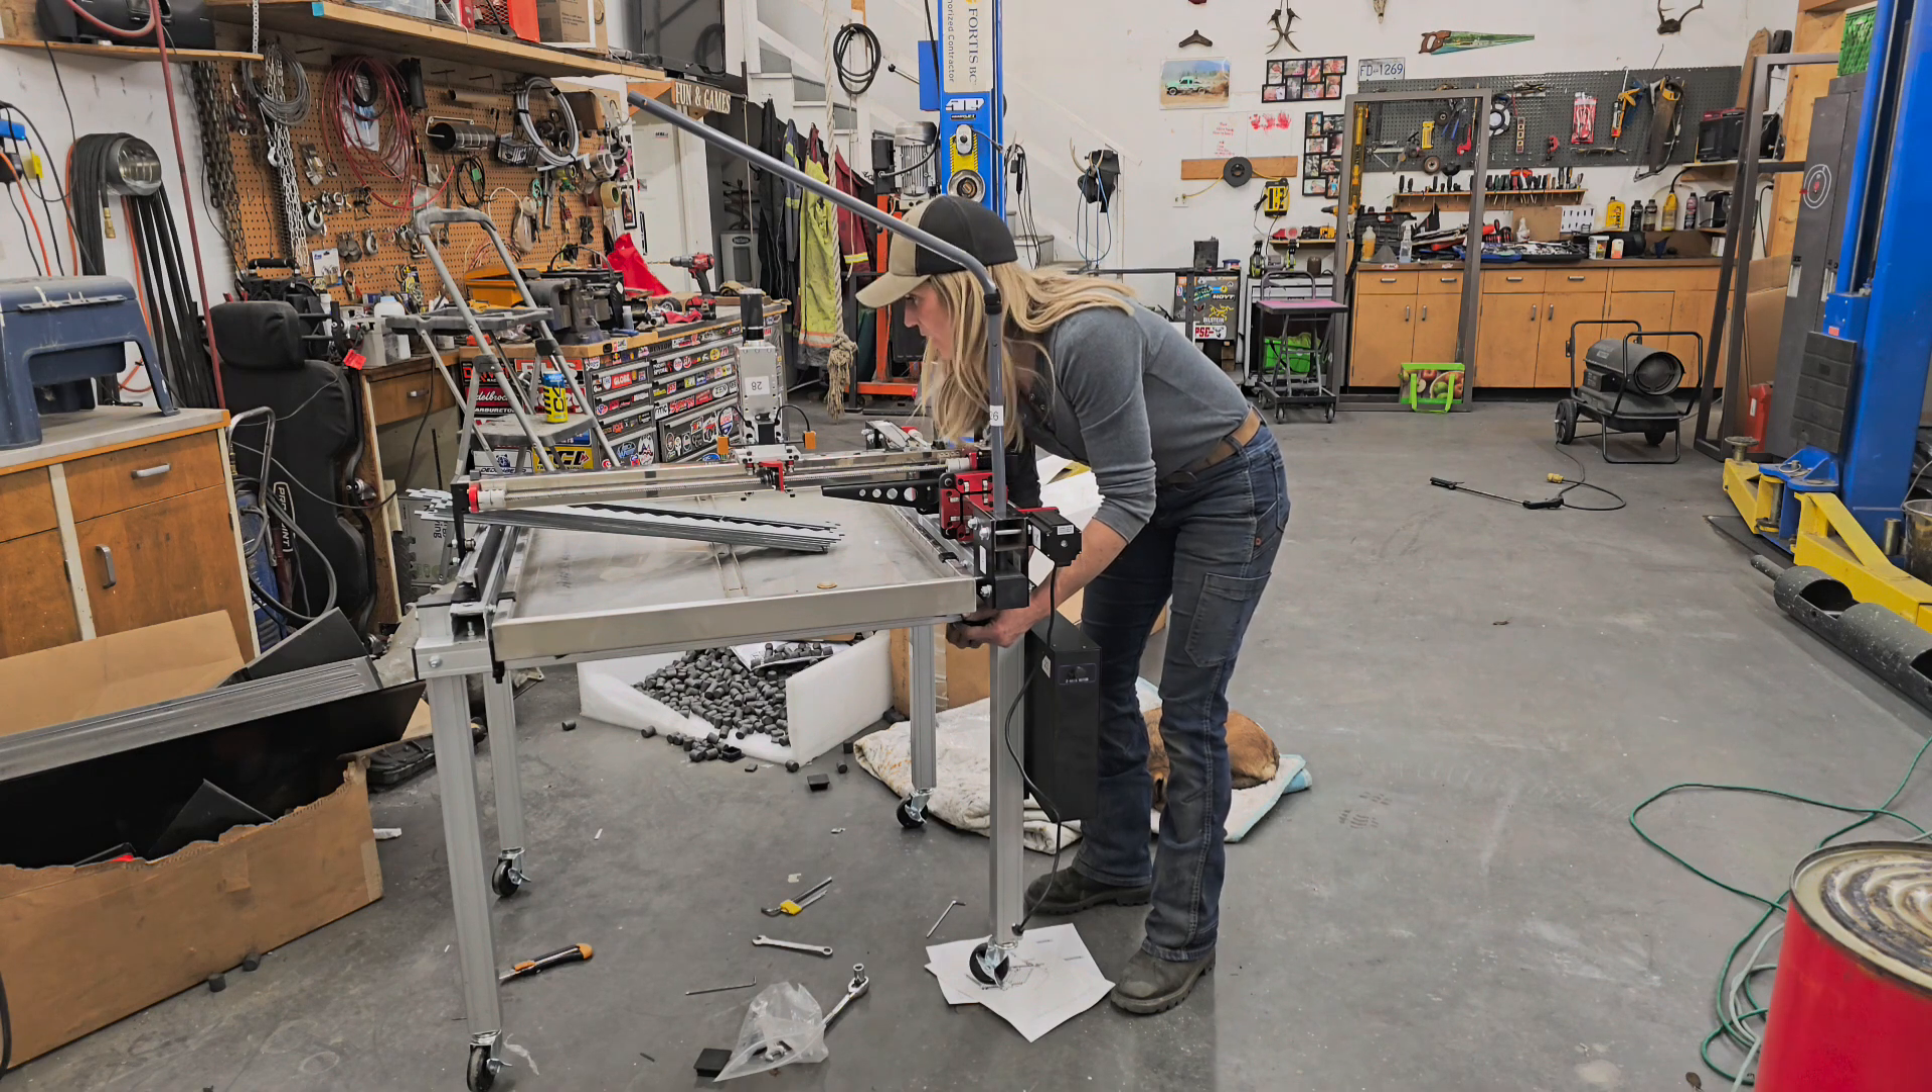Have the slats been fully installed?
No.